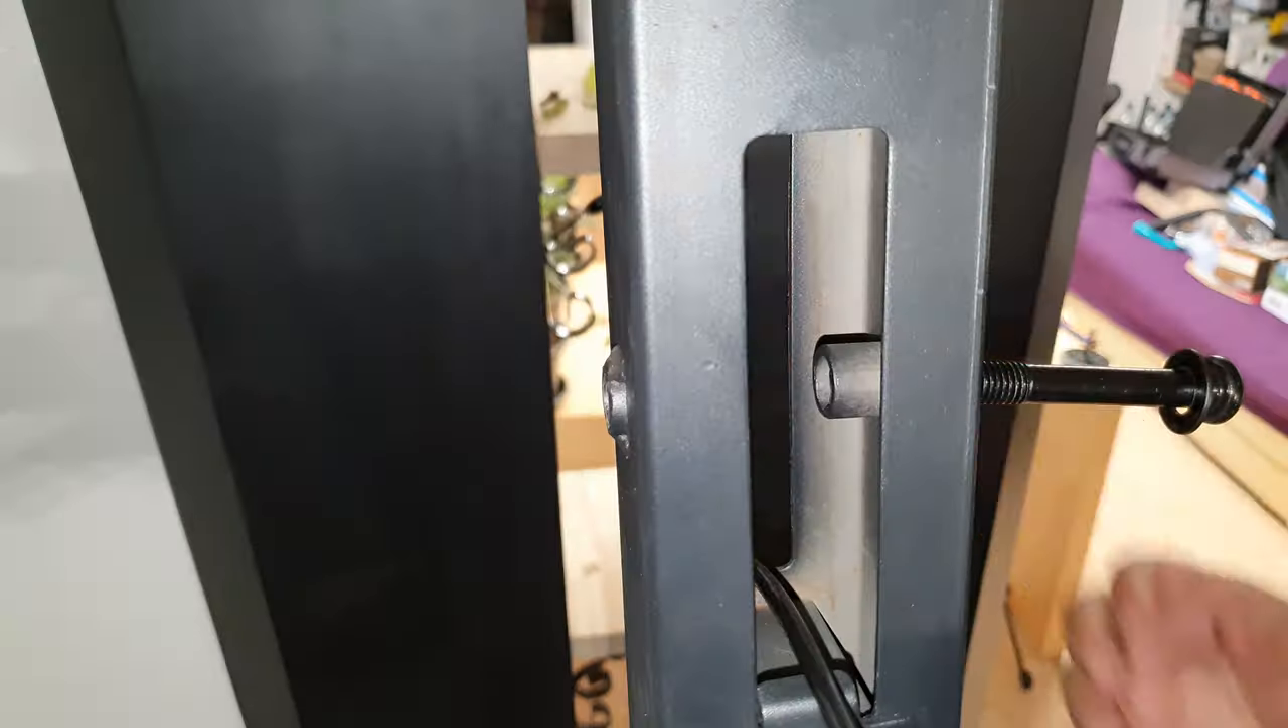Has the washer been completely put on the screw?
Yes.